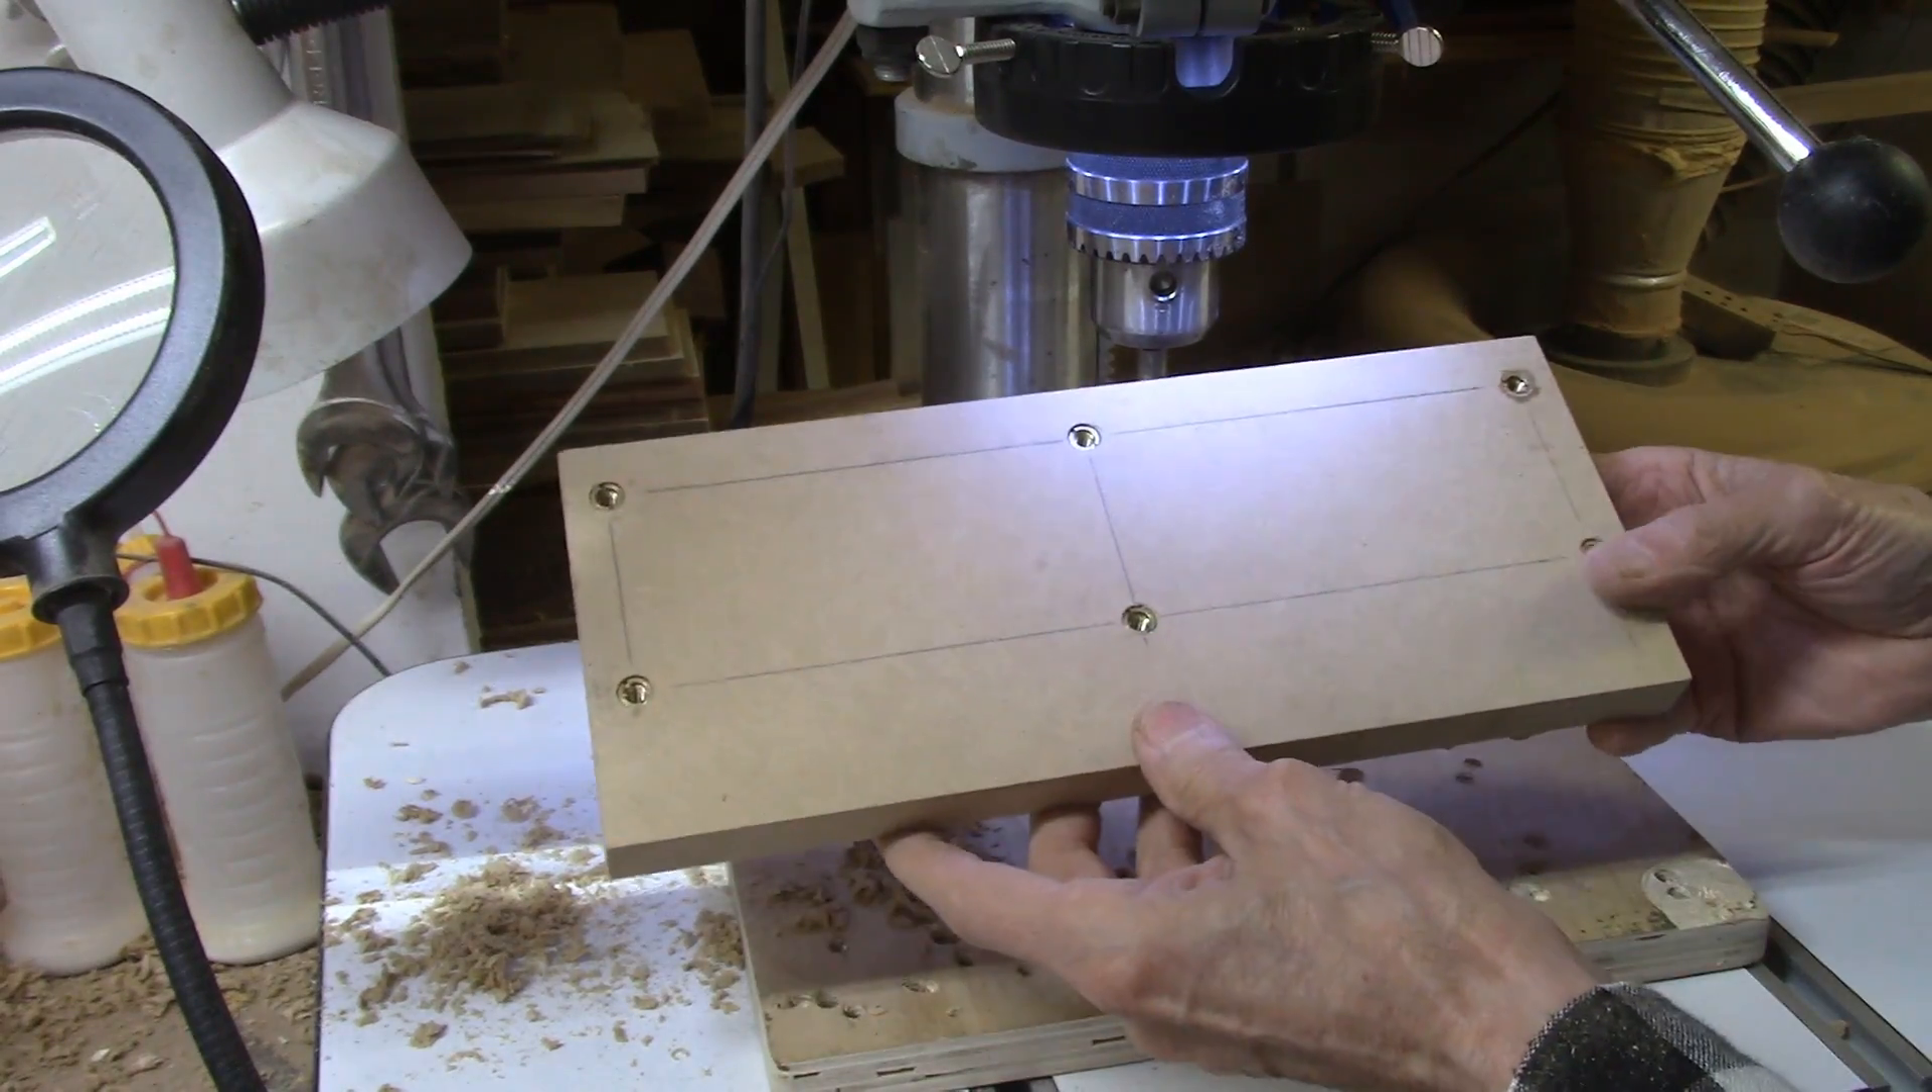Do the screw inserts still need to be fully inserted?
No.